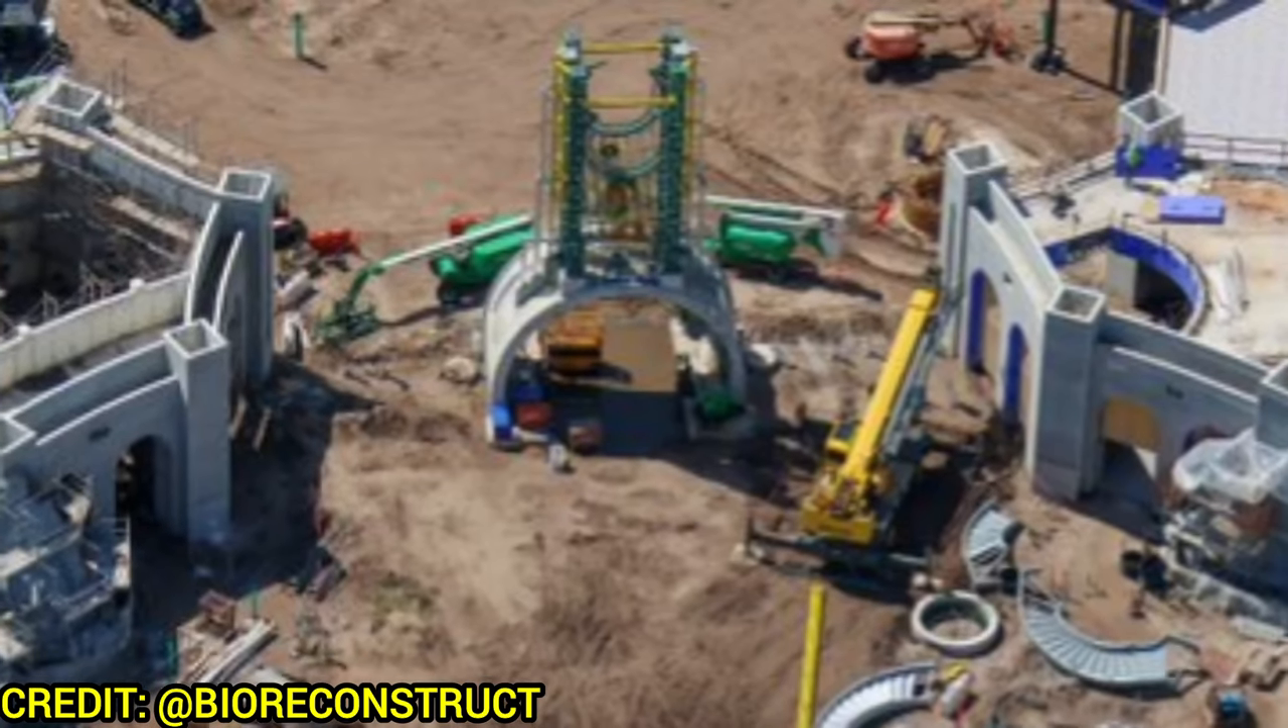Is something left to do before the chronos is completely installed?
Yes.